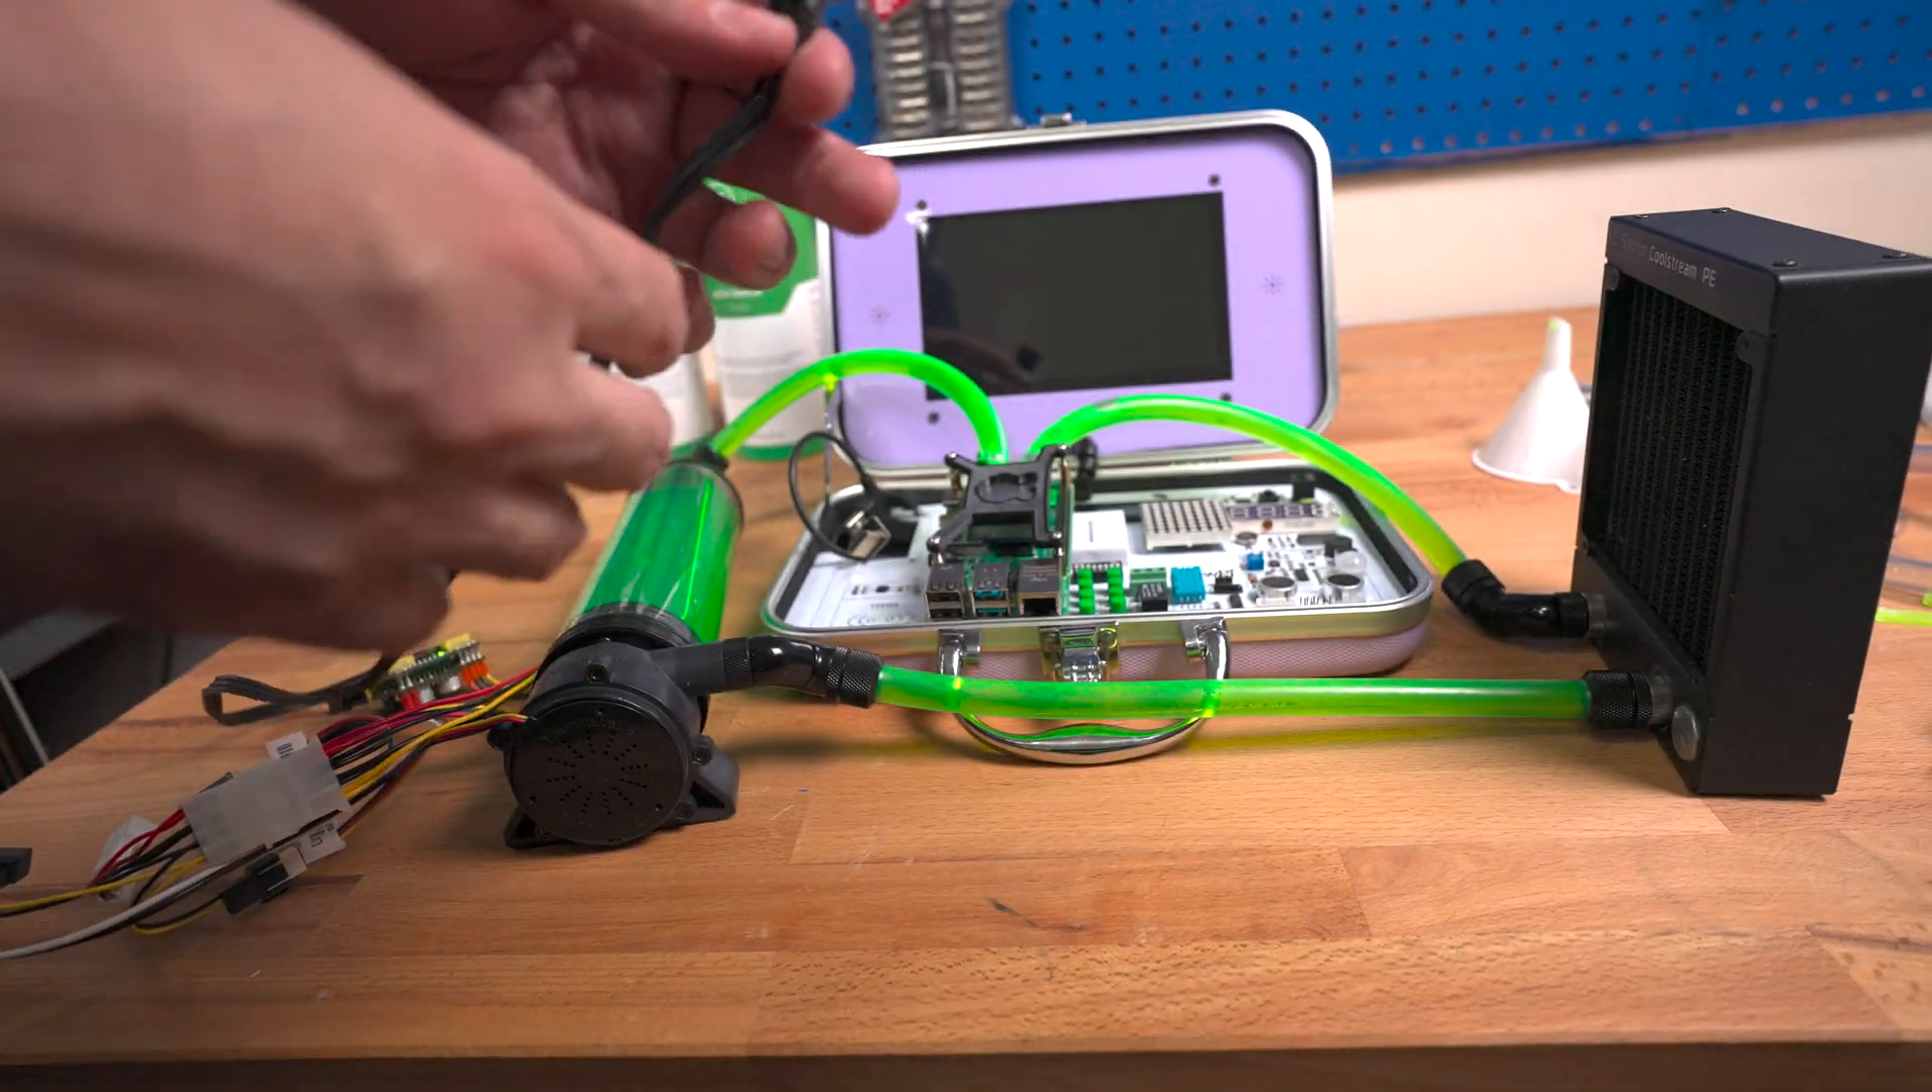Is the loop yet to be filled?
No.